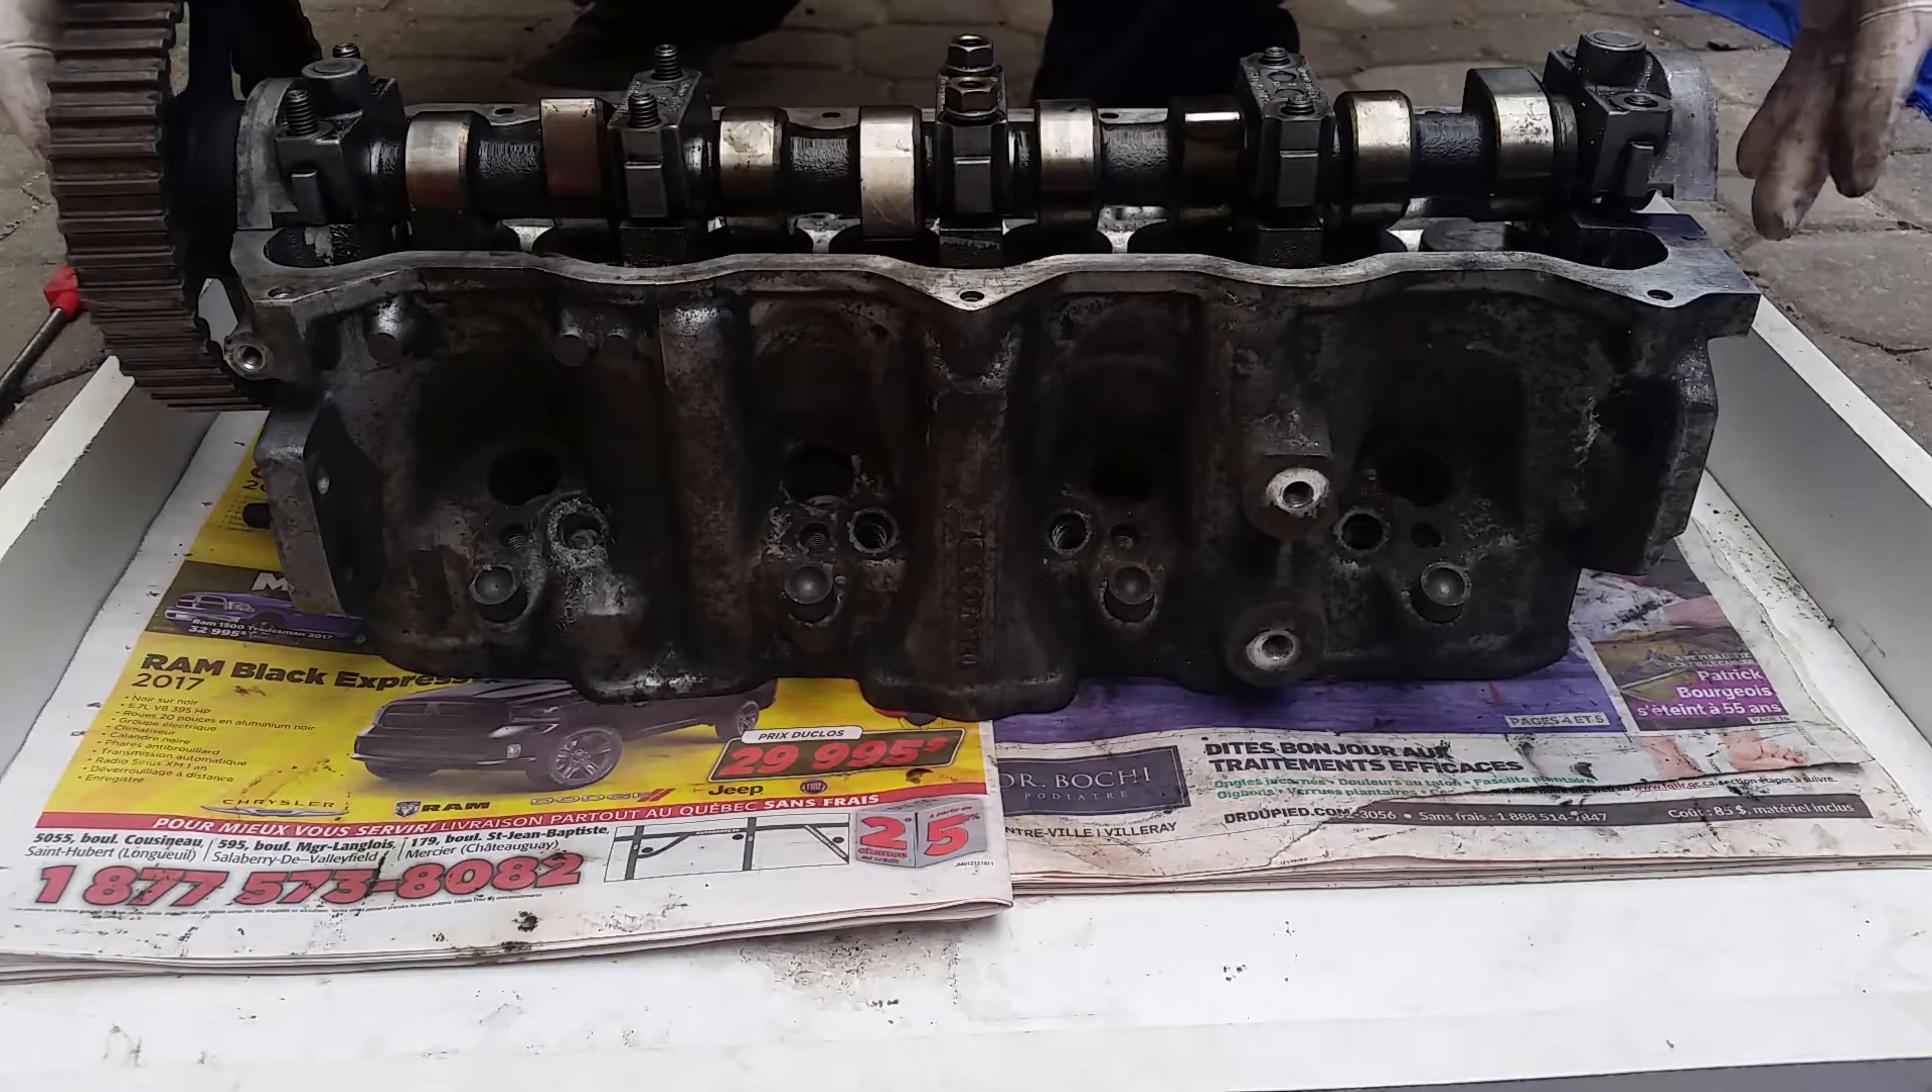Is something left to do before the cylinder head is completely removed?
No.